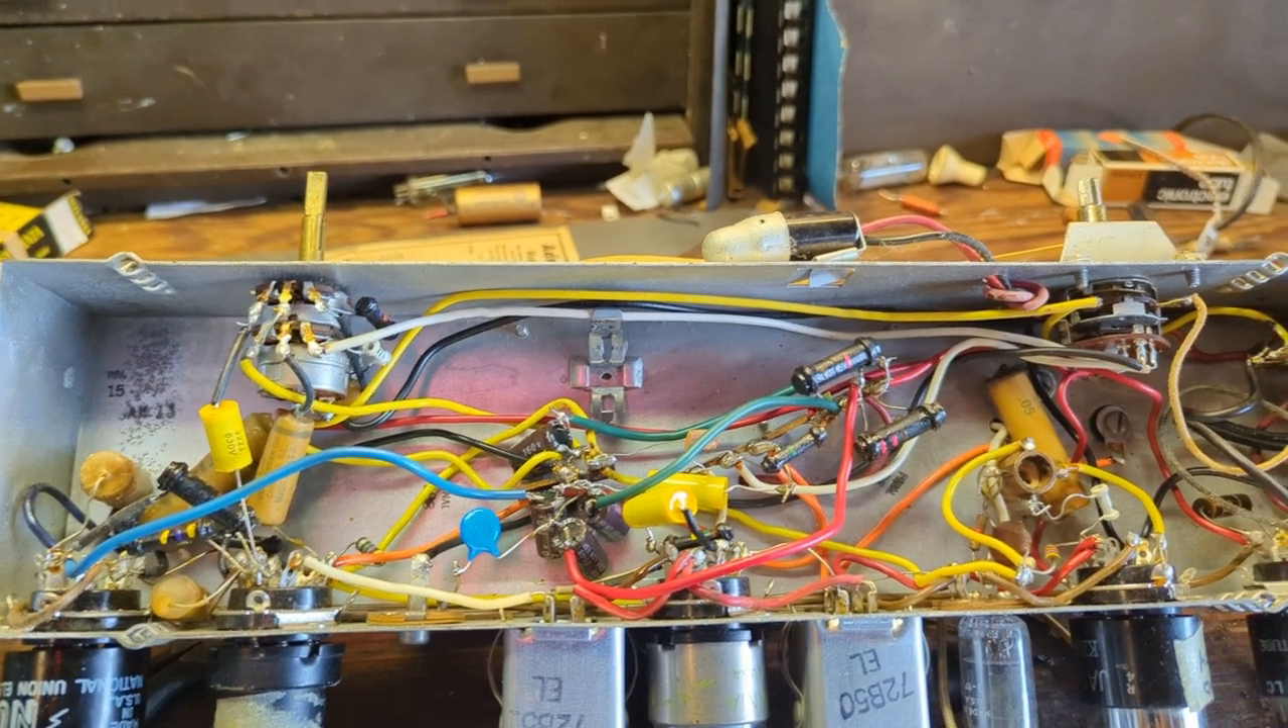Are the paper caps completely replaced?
No.